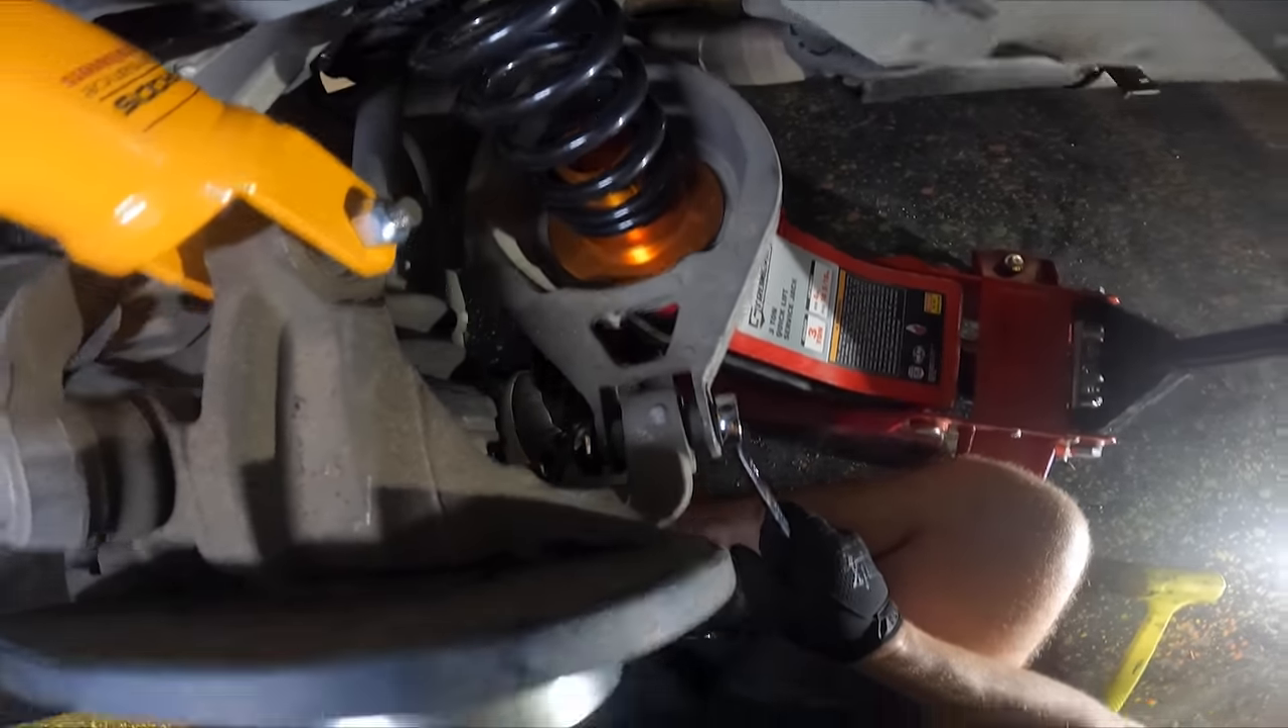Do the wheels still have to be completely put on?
Yes.